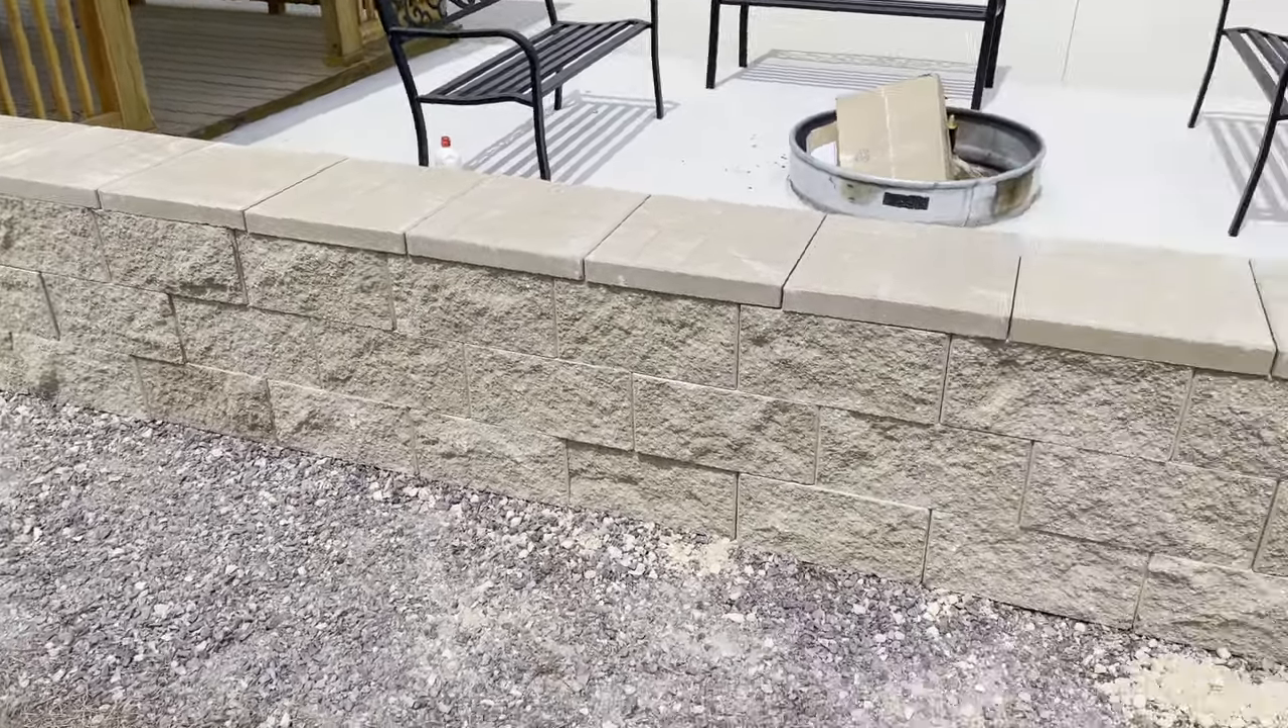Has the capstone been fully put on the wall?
Yes.